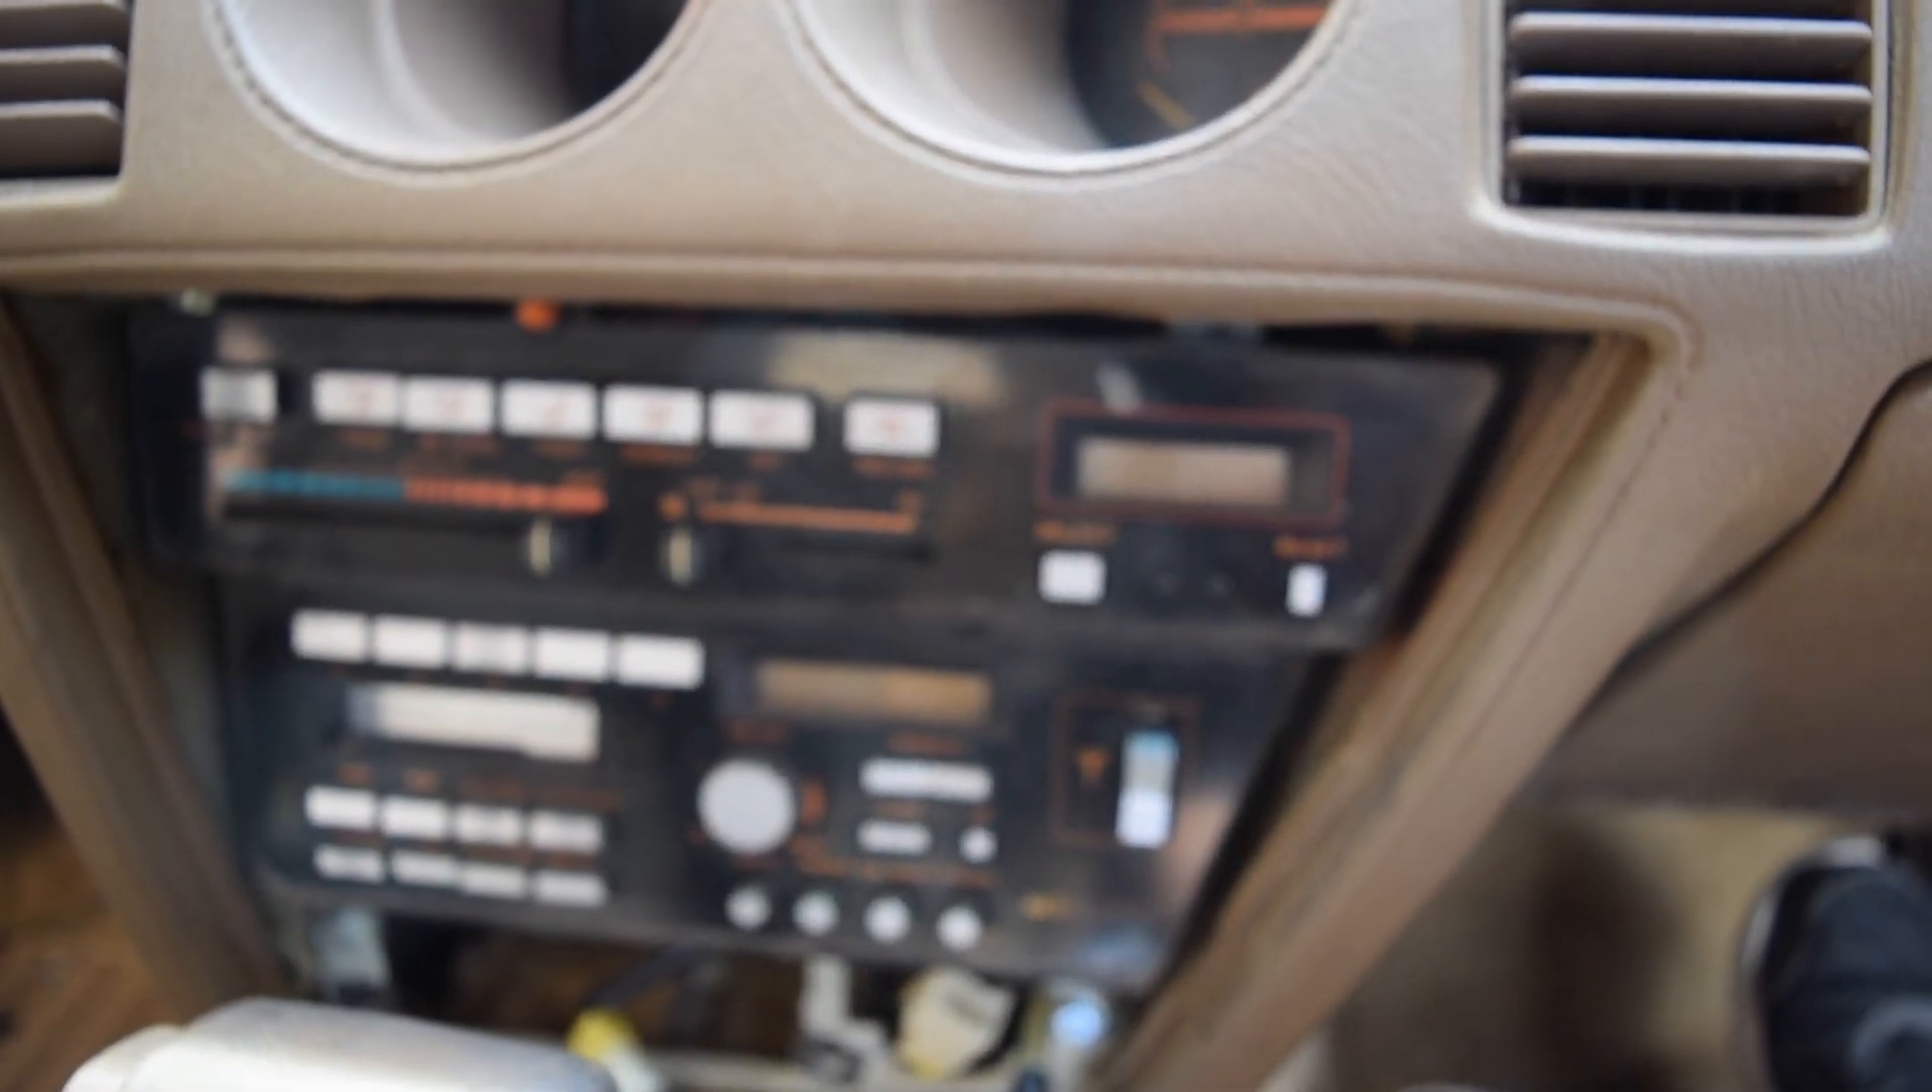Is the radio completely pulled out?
No.